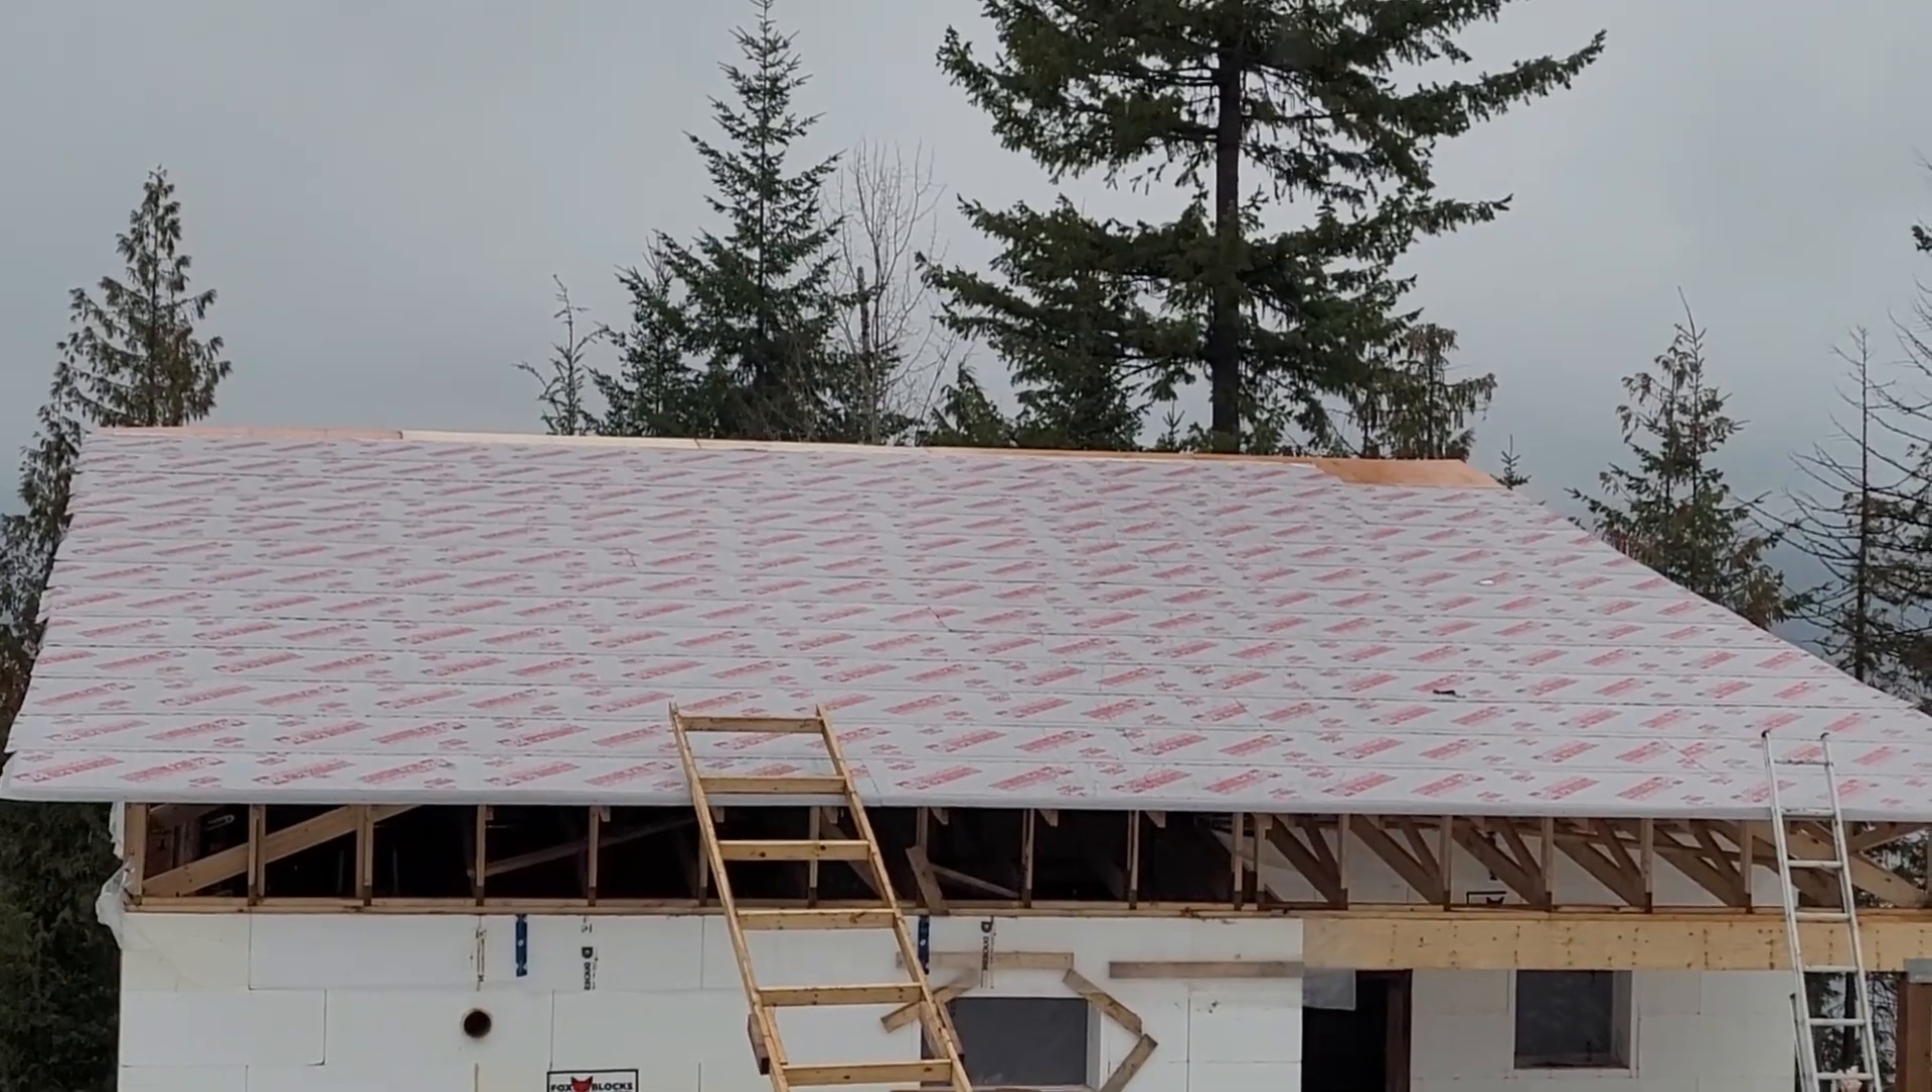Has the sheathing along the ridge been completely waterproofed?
No.